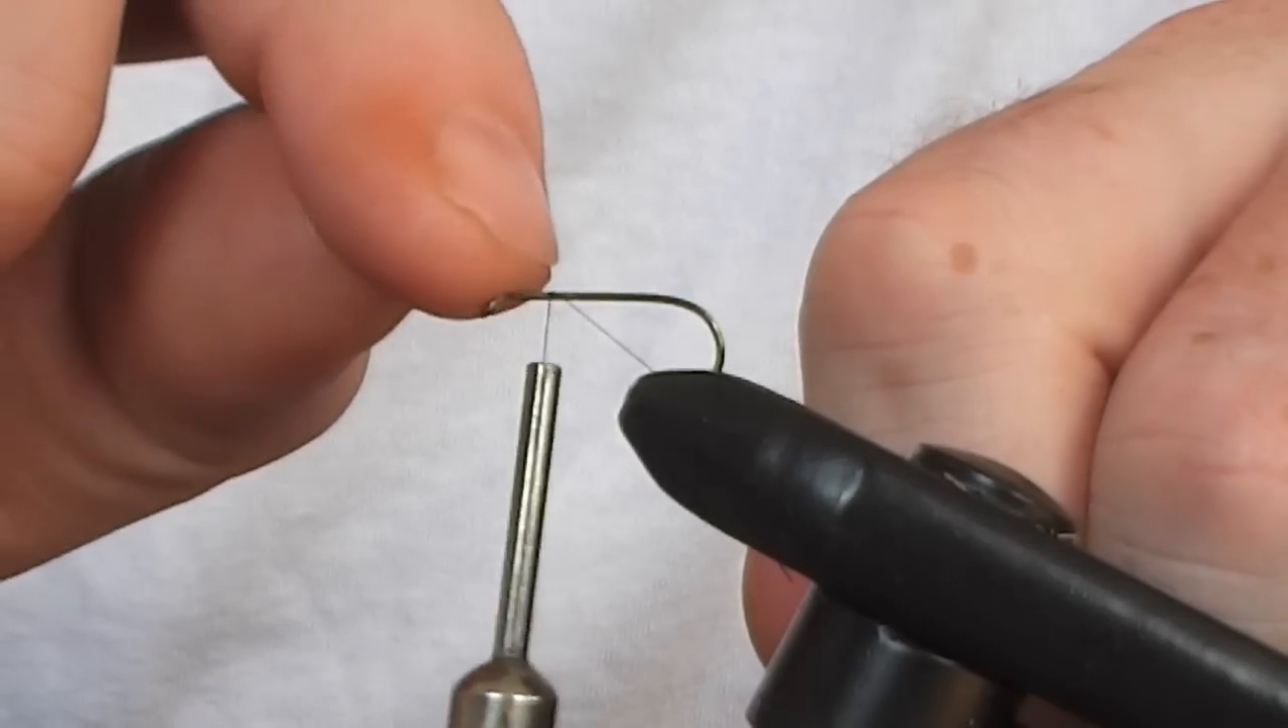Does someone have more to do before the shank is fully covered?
Yes.